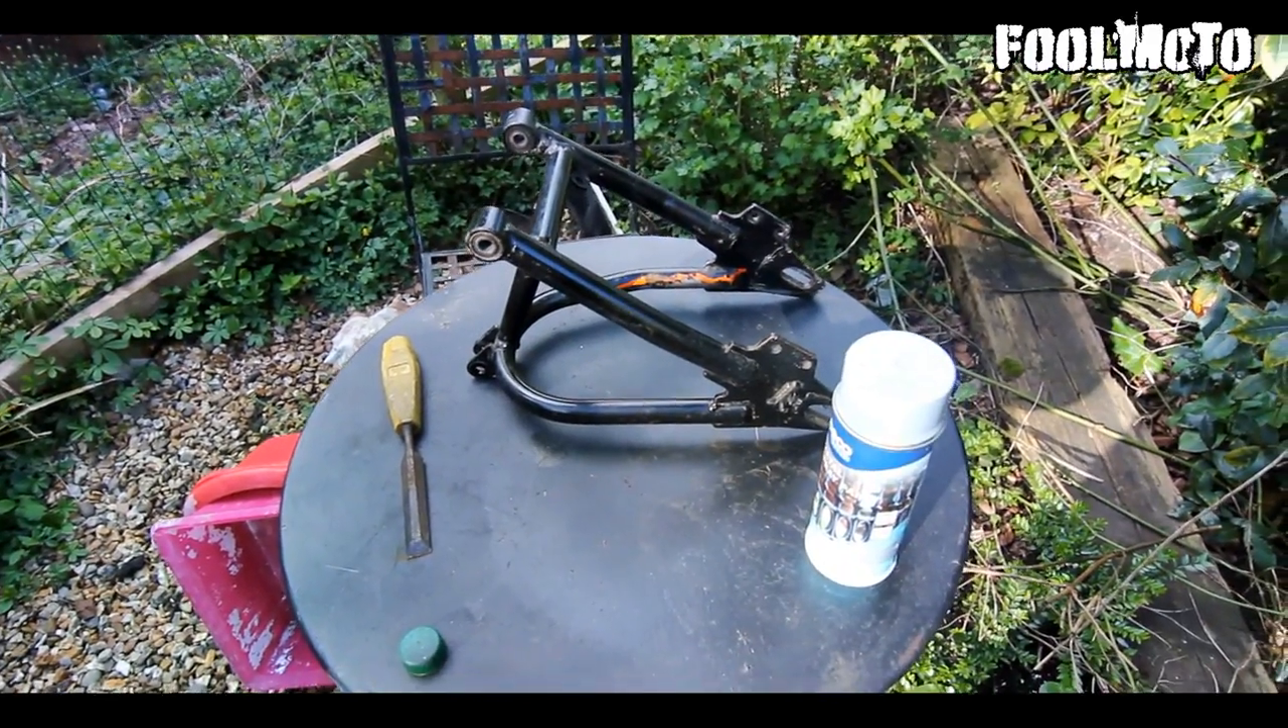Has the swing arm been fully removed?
Yes.